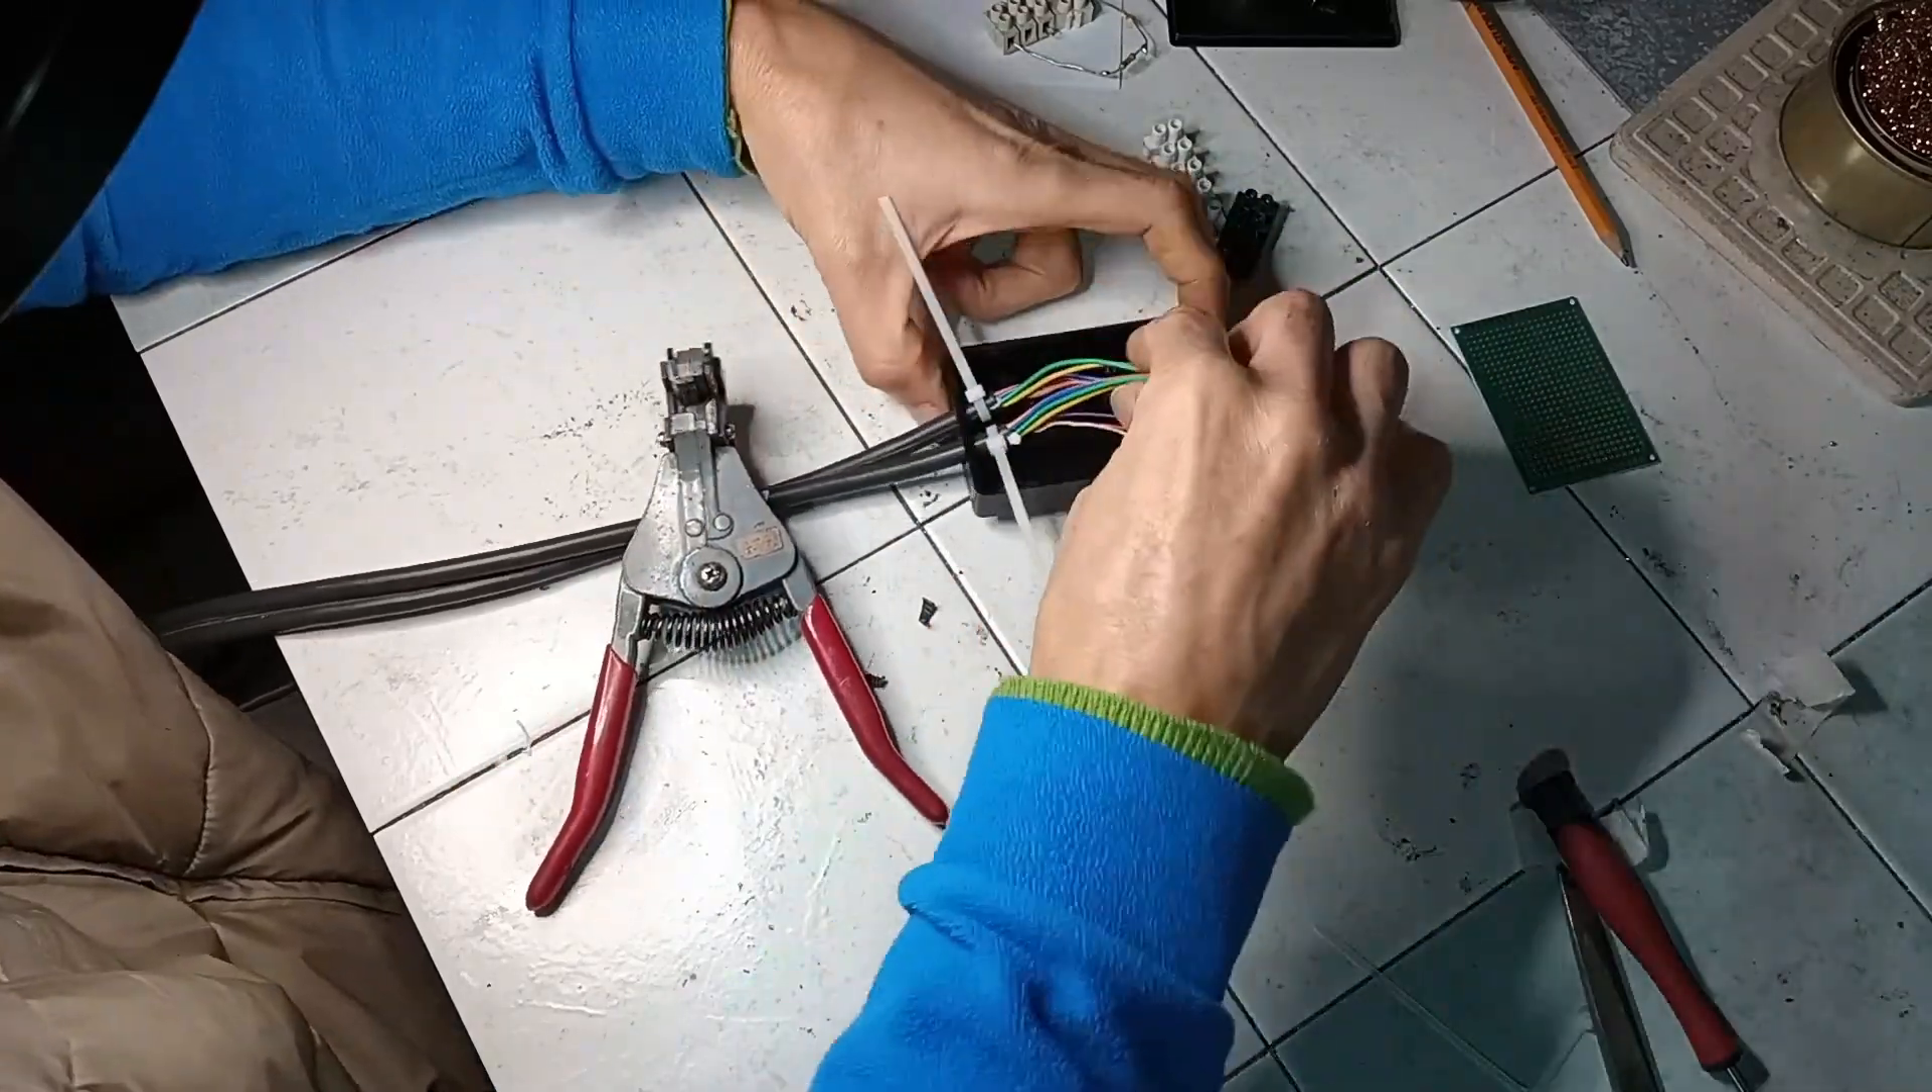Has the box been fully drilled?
Yes.